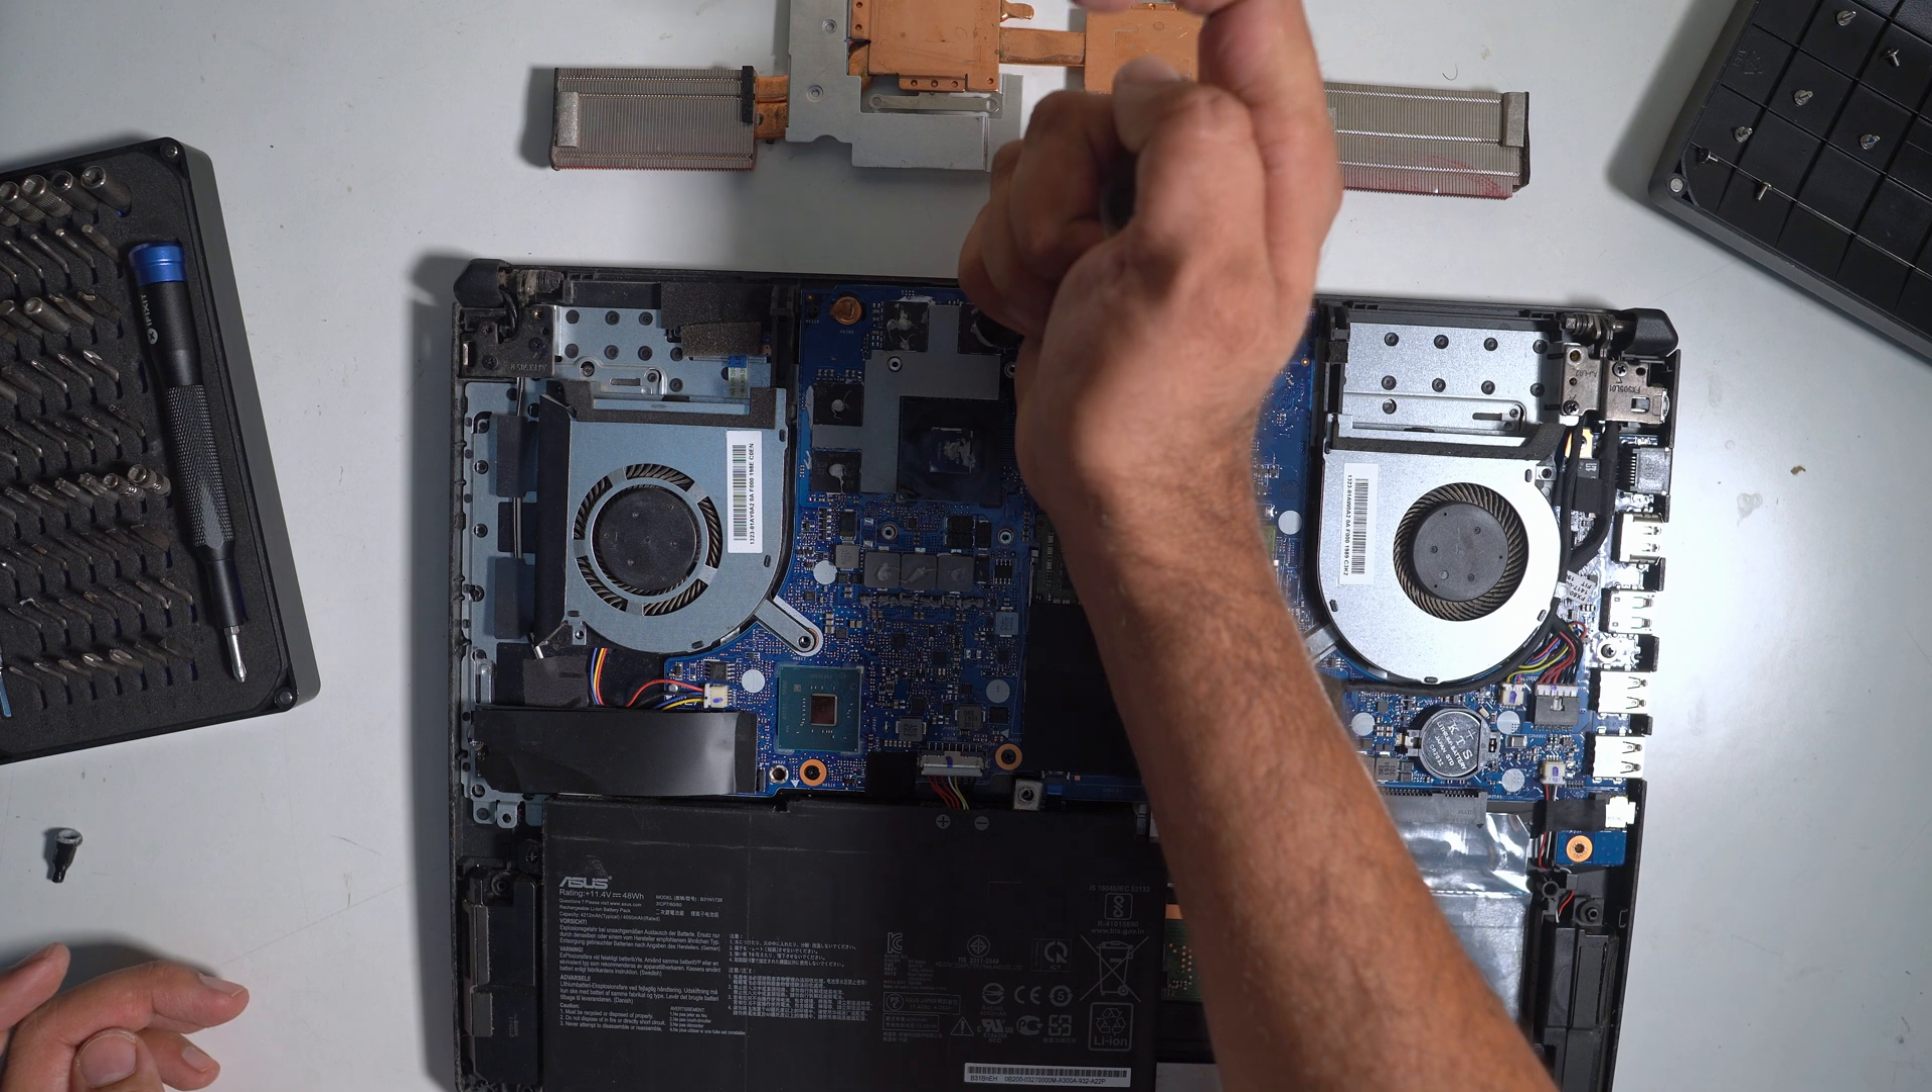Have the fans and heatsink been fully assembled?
No.